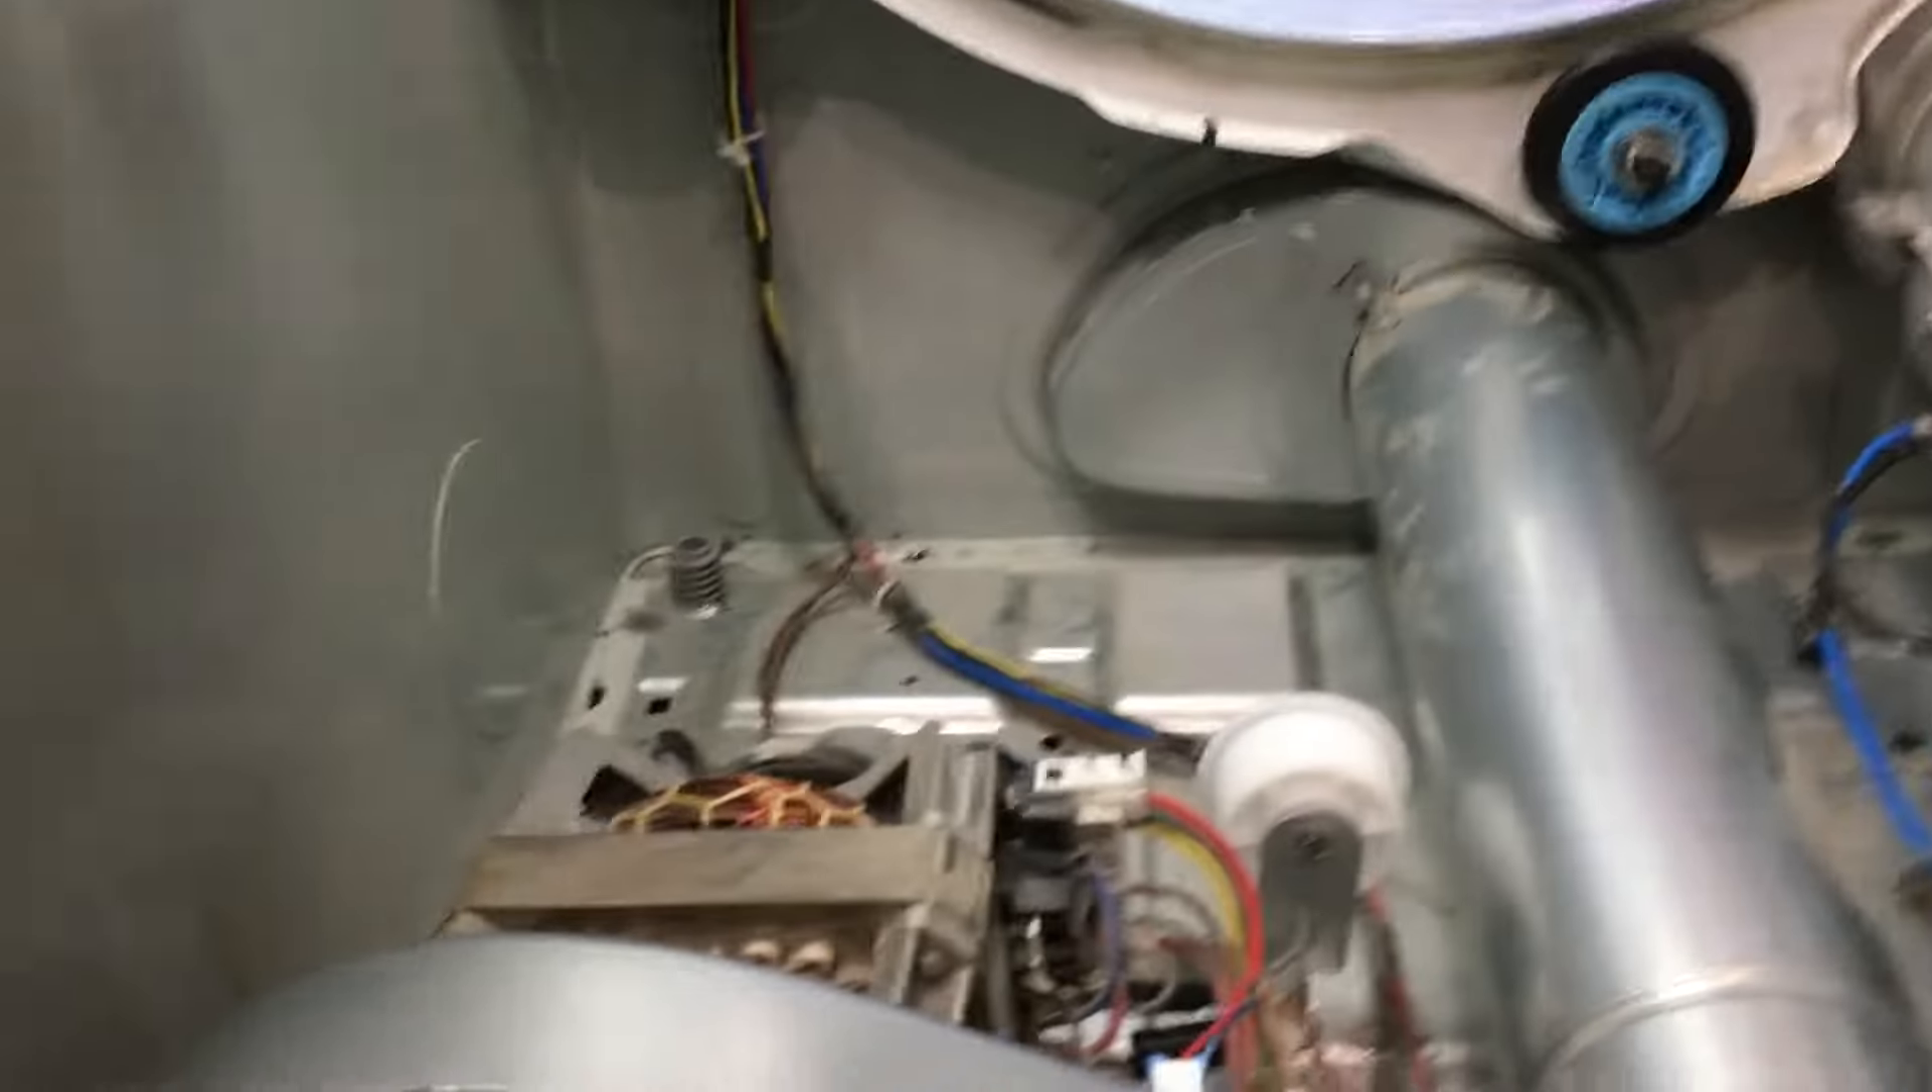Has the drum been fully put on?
No.